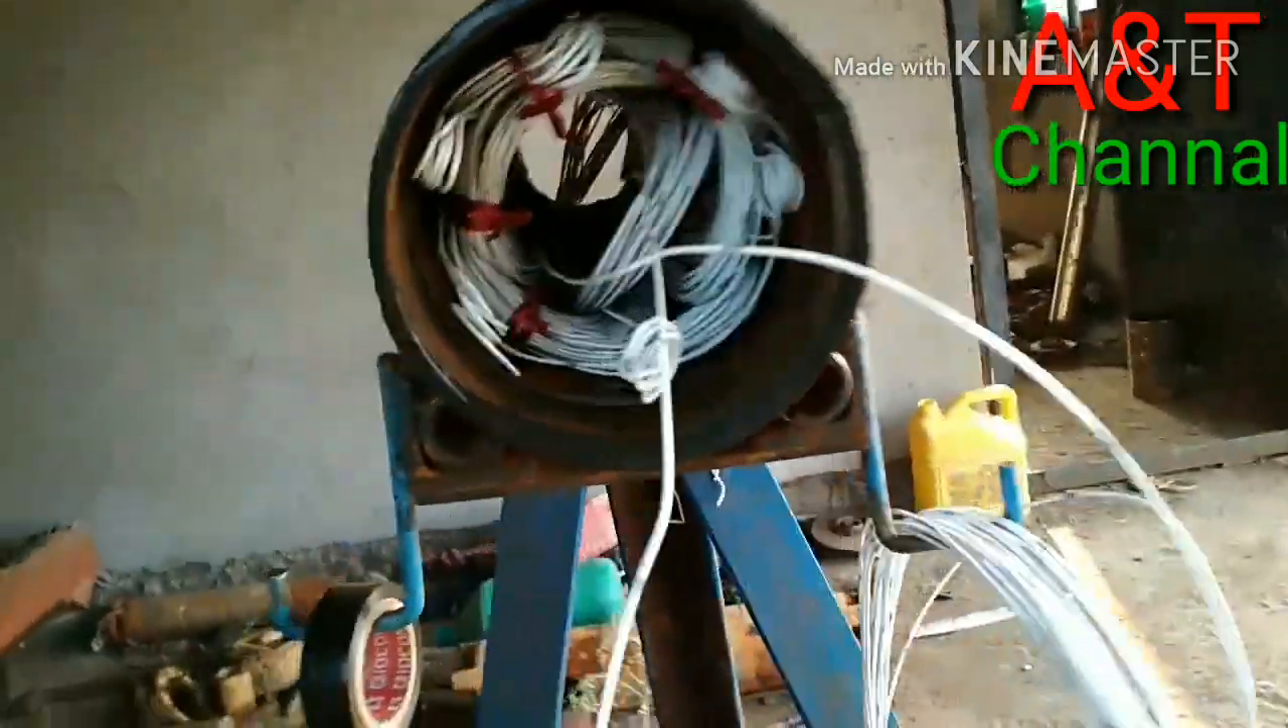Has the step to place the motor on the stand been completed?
Yes.